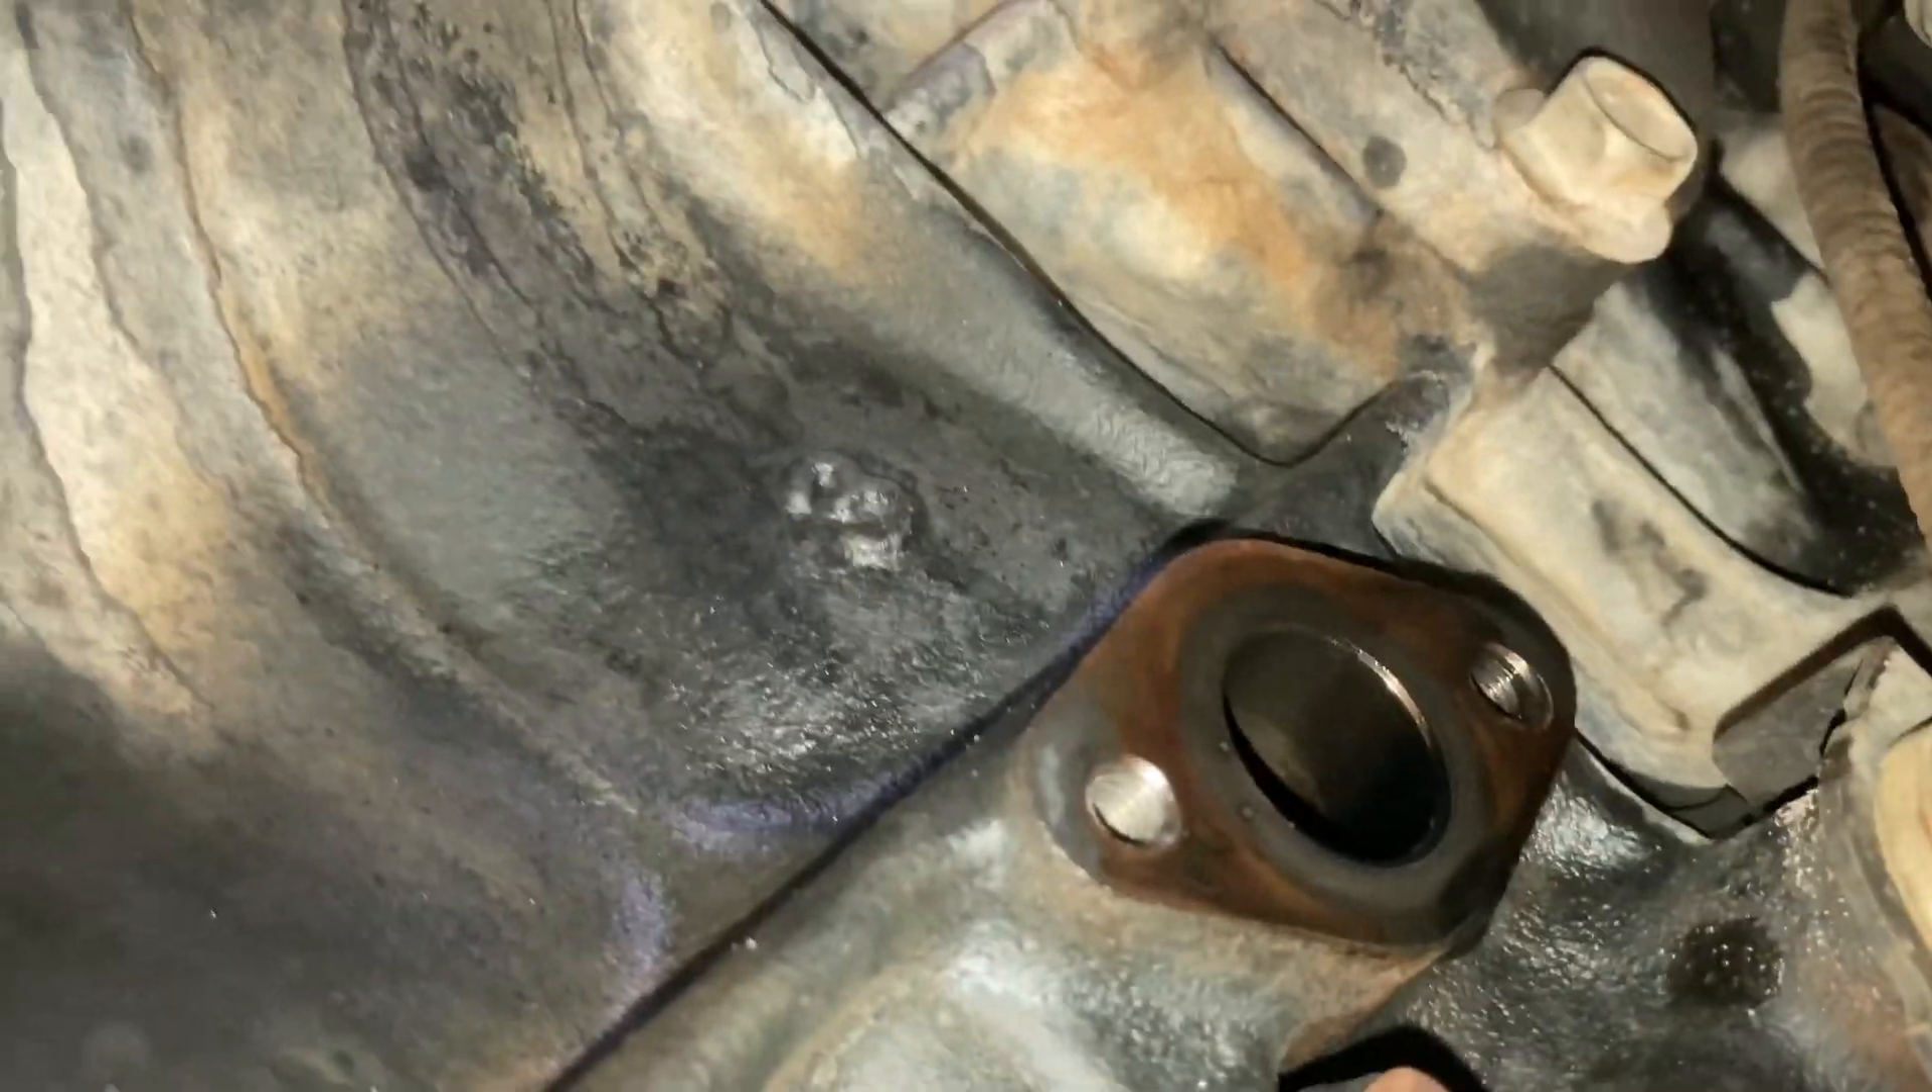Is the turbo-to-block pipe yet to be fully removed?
No.